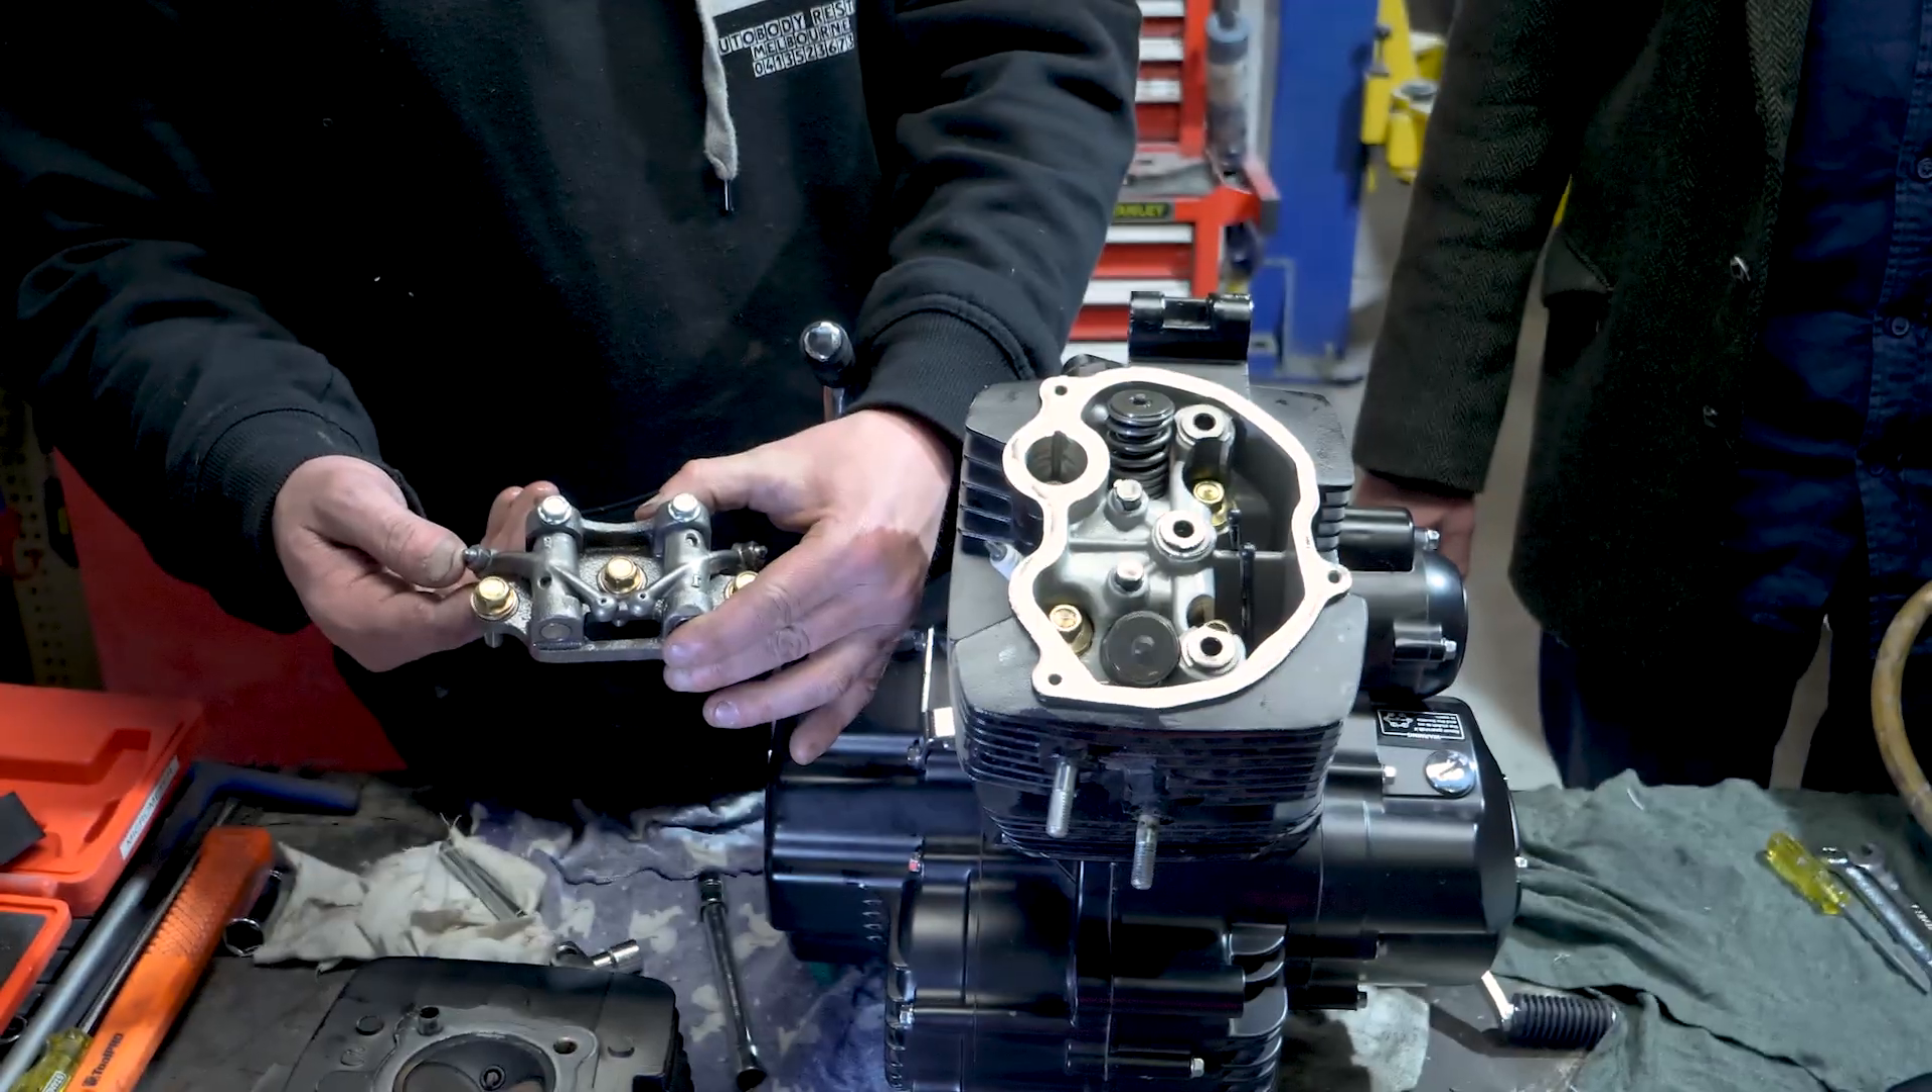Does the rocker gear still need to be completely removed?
No.